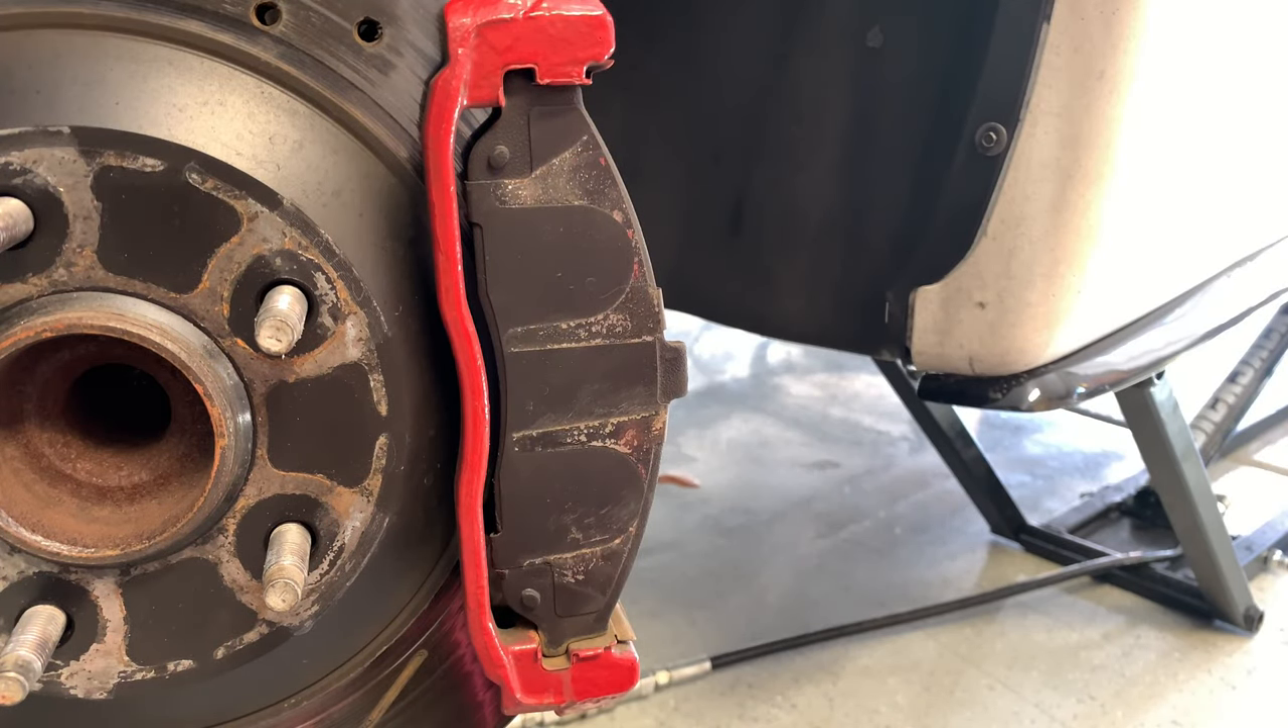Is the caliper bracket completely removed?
No.